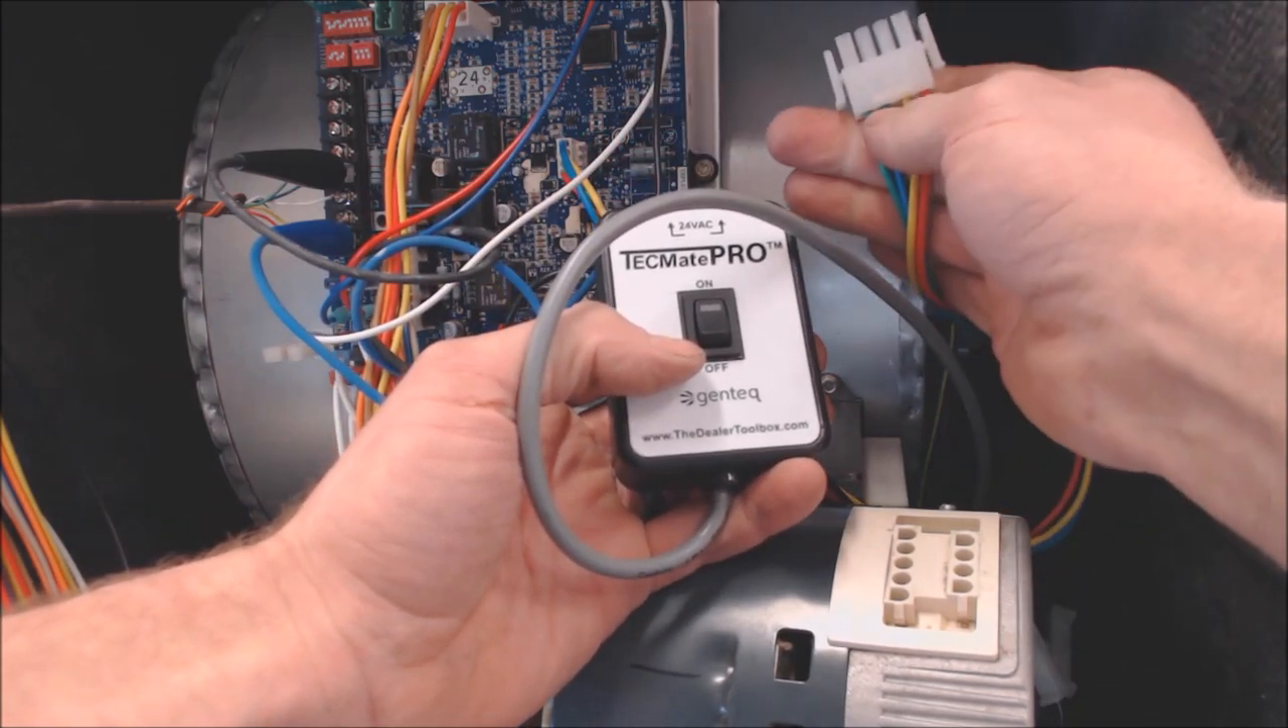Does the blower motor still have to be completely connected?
Yes.